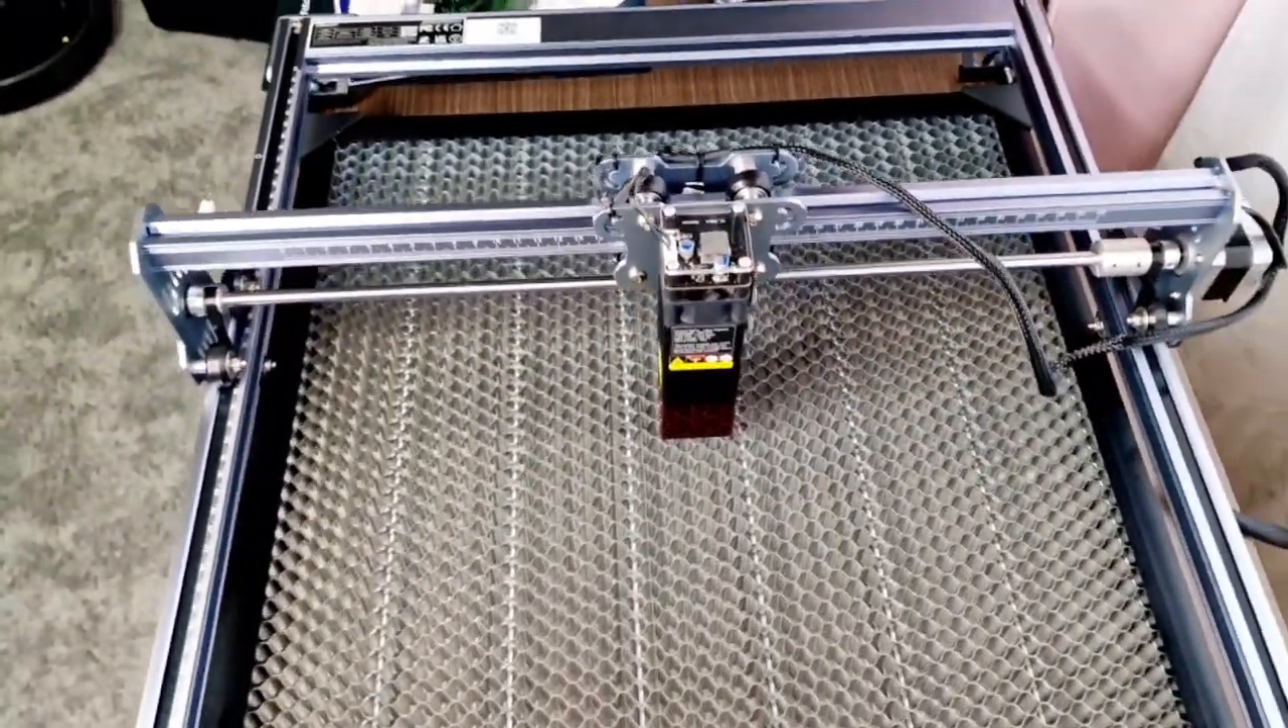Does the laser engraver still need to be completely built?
No.